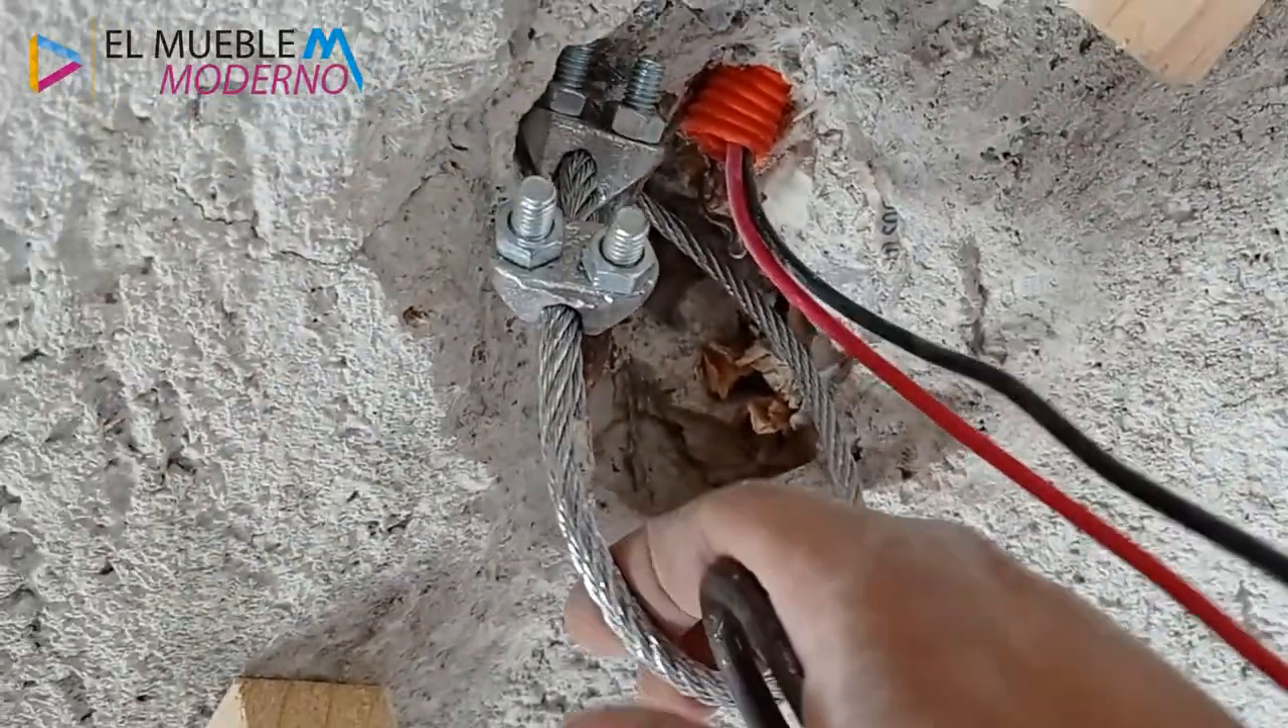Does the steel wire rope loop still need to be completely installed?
No.